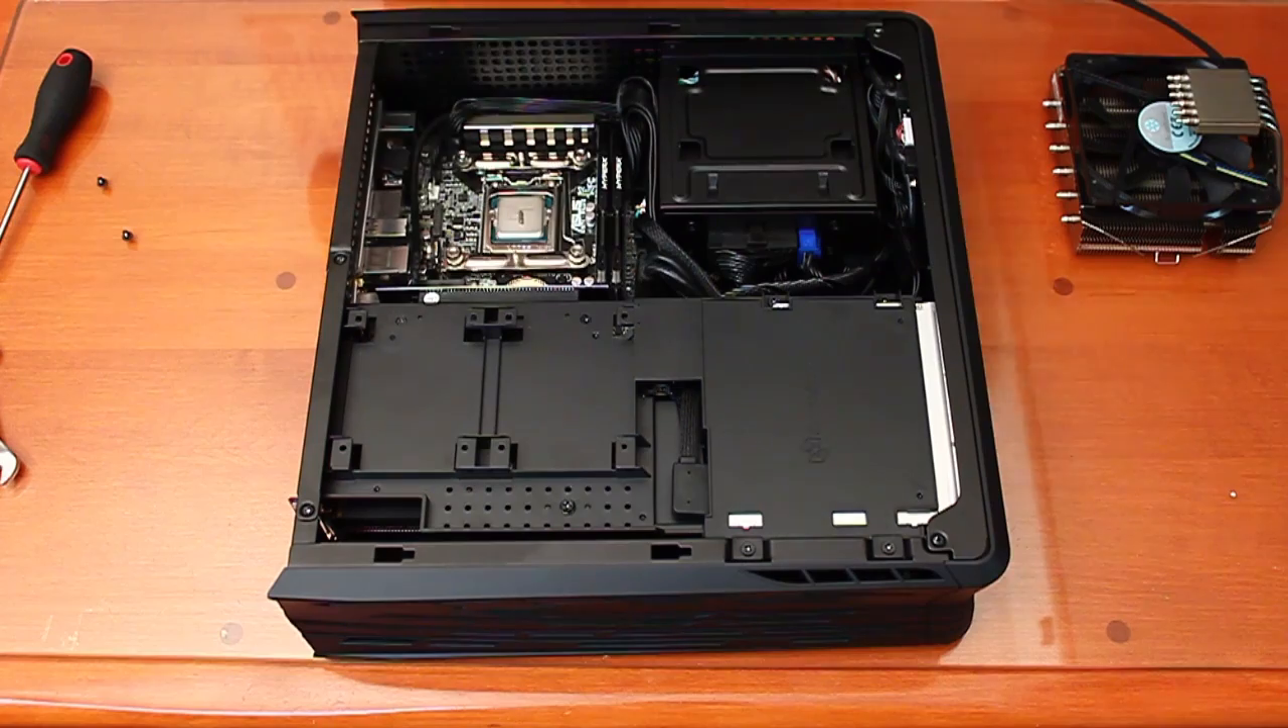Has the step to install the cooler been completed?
No.